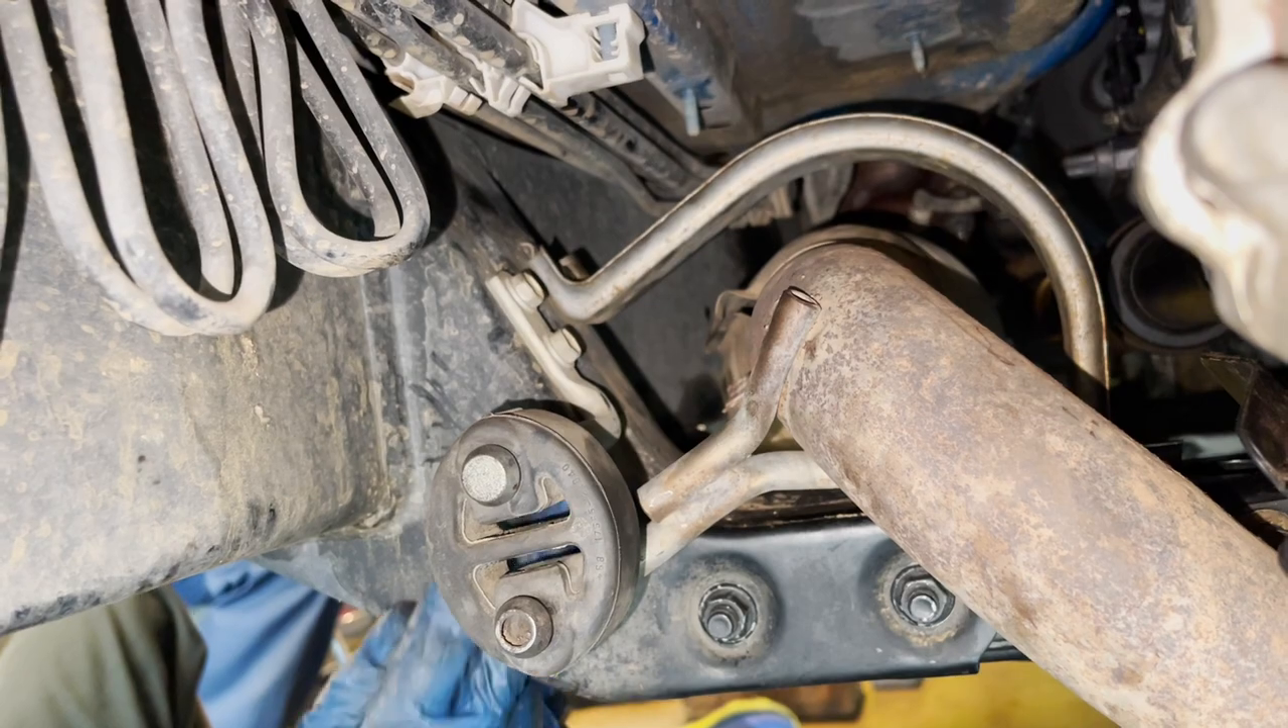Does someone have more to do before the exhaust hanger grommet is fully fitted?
No.